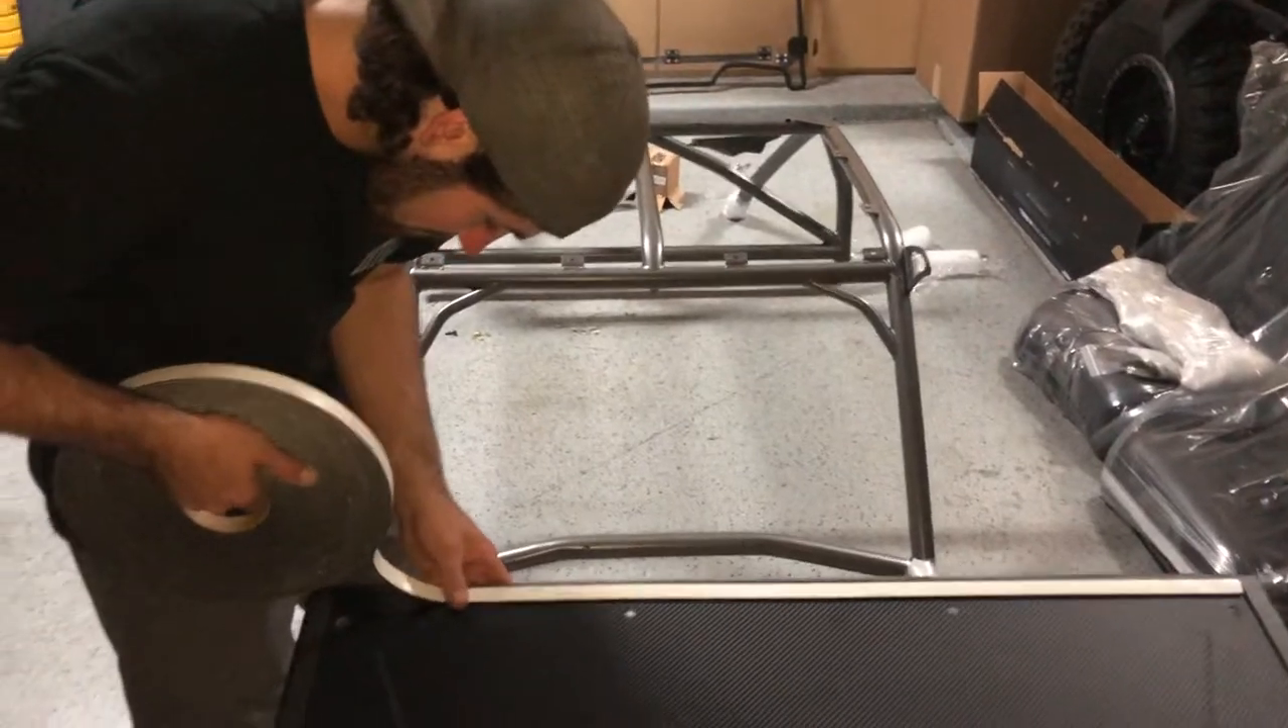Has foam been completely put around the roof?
No.